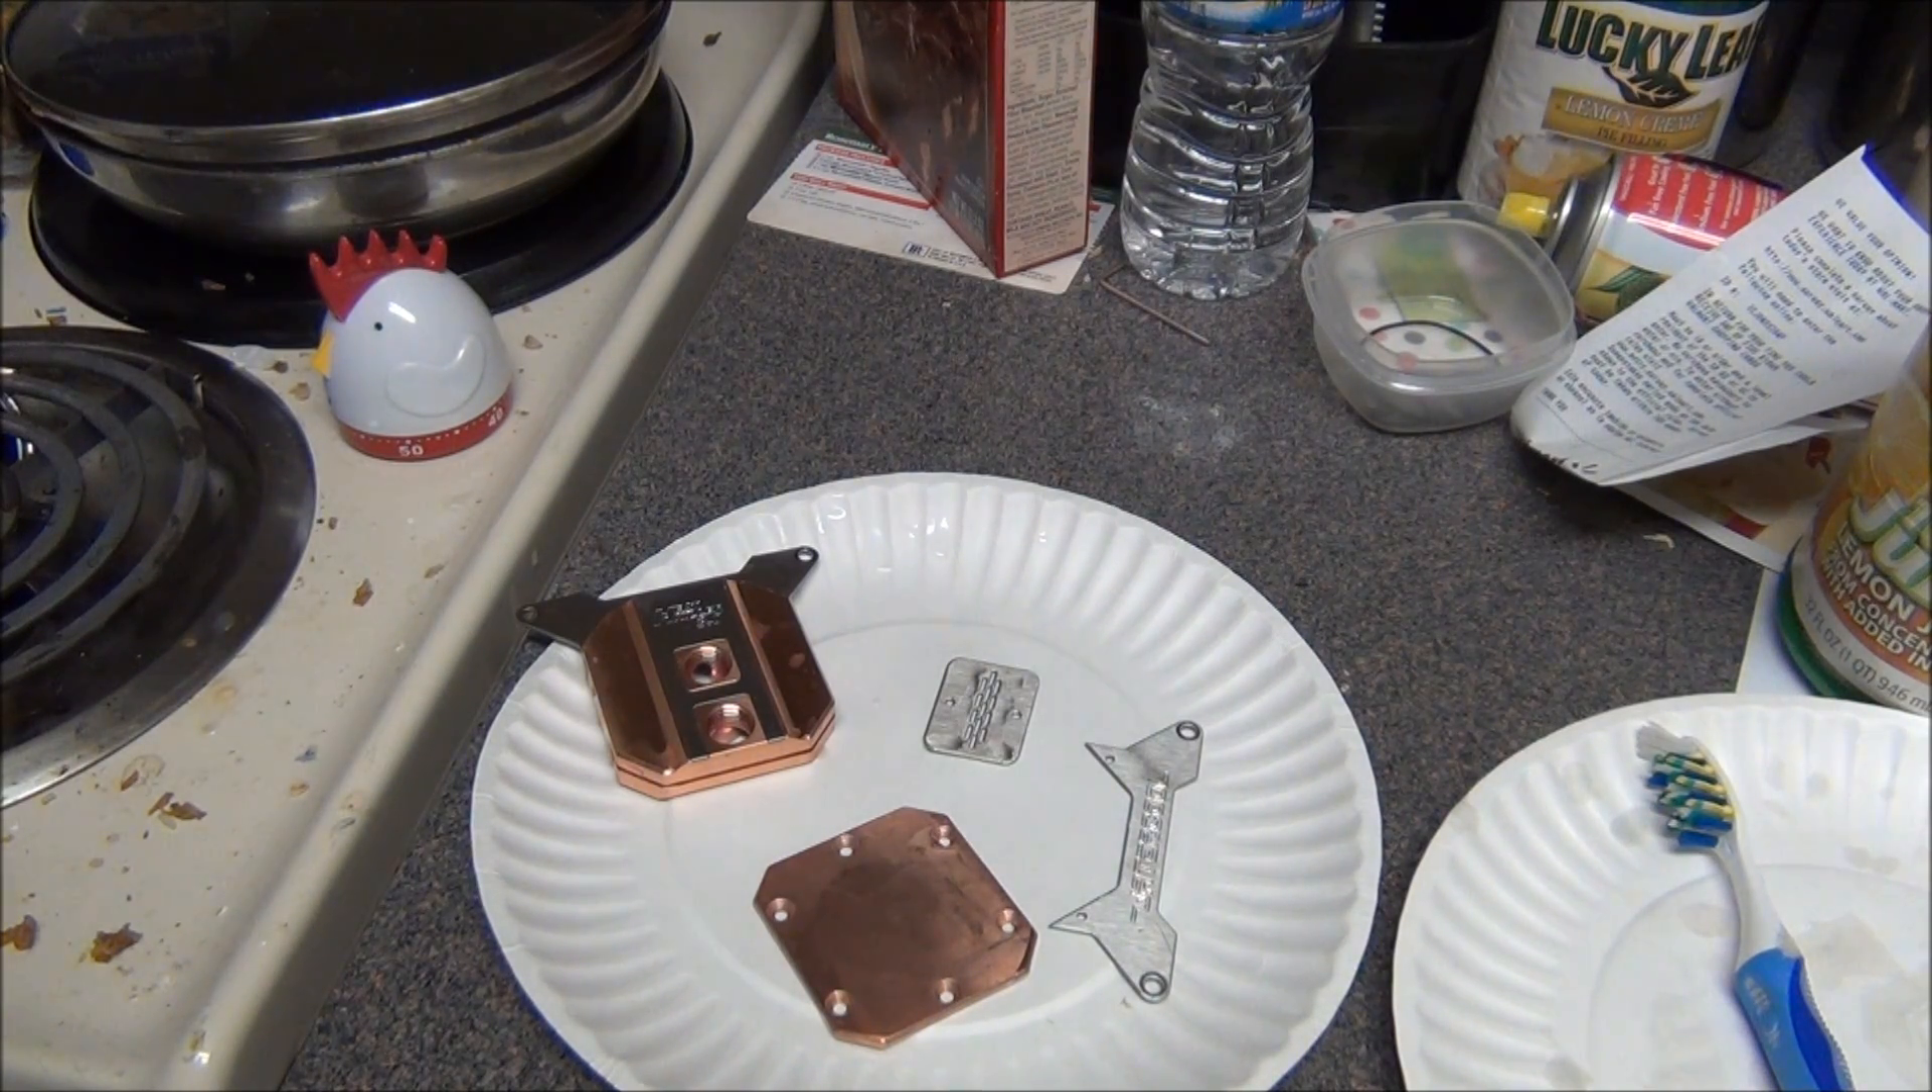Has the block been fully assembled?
No.